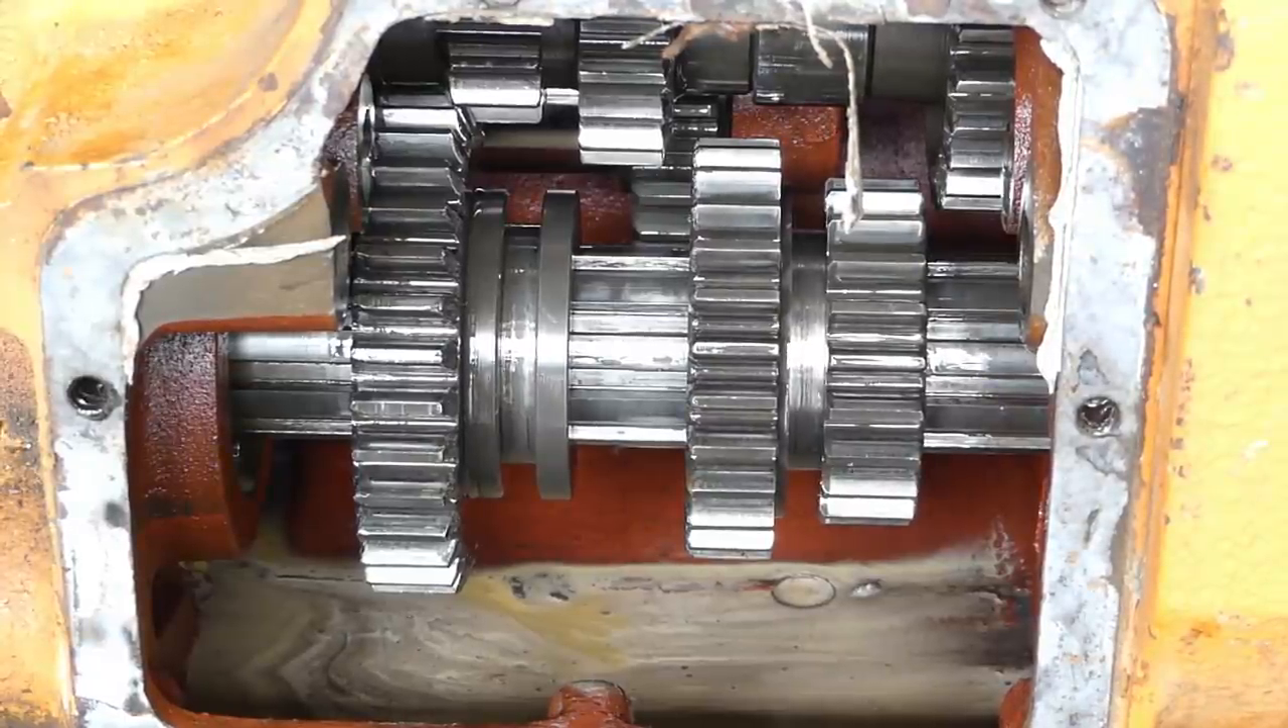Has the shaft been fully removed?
No.